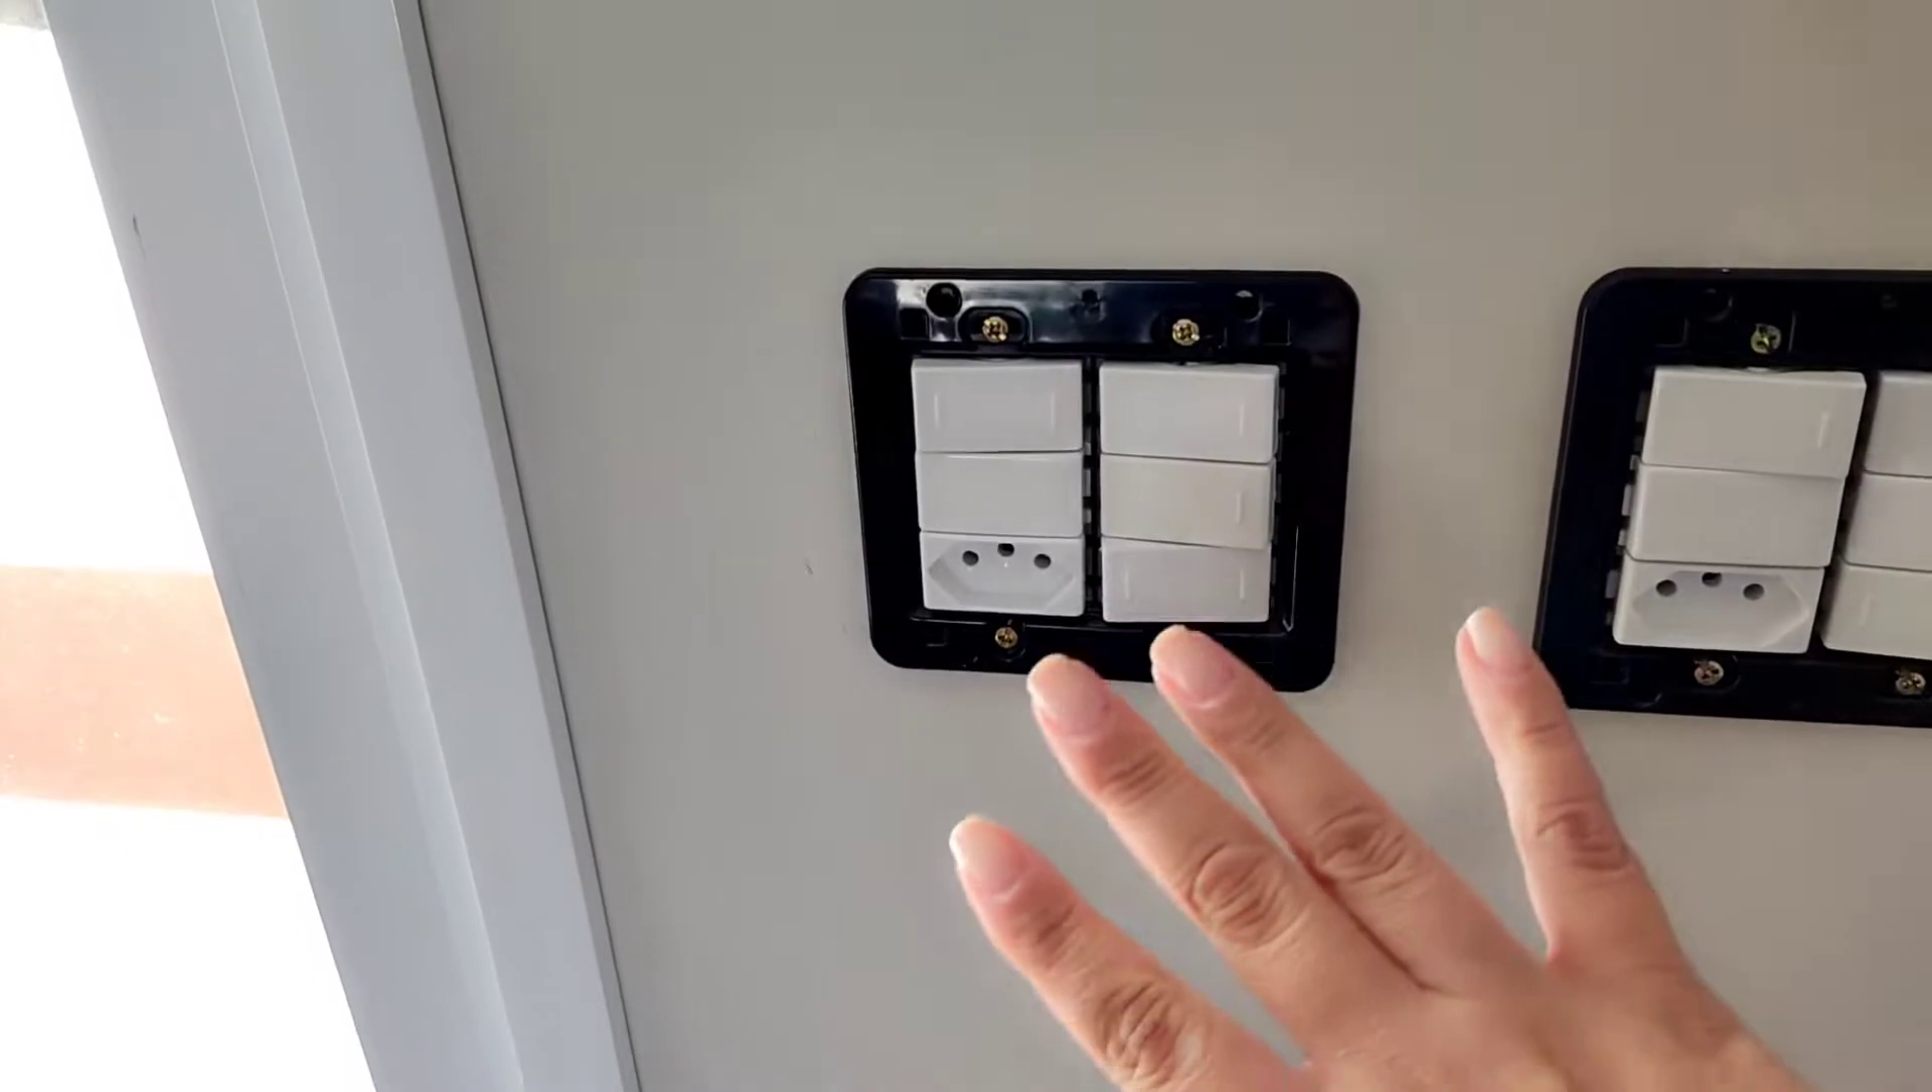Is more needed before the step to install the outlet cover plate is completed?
Yes.